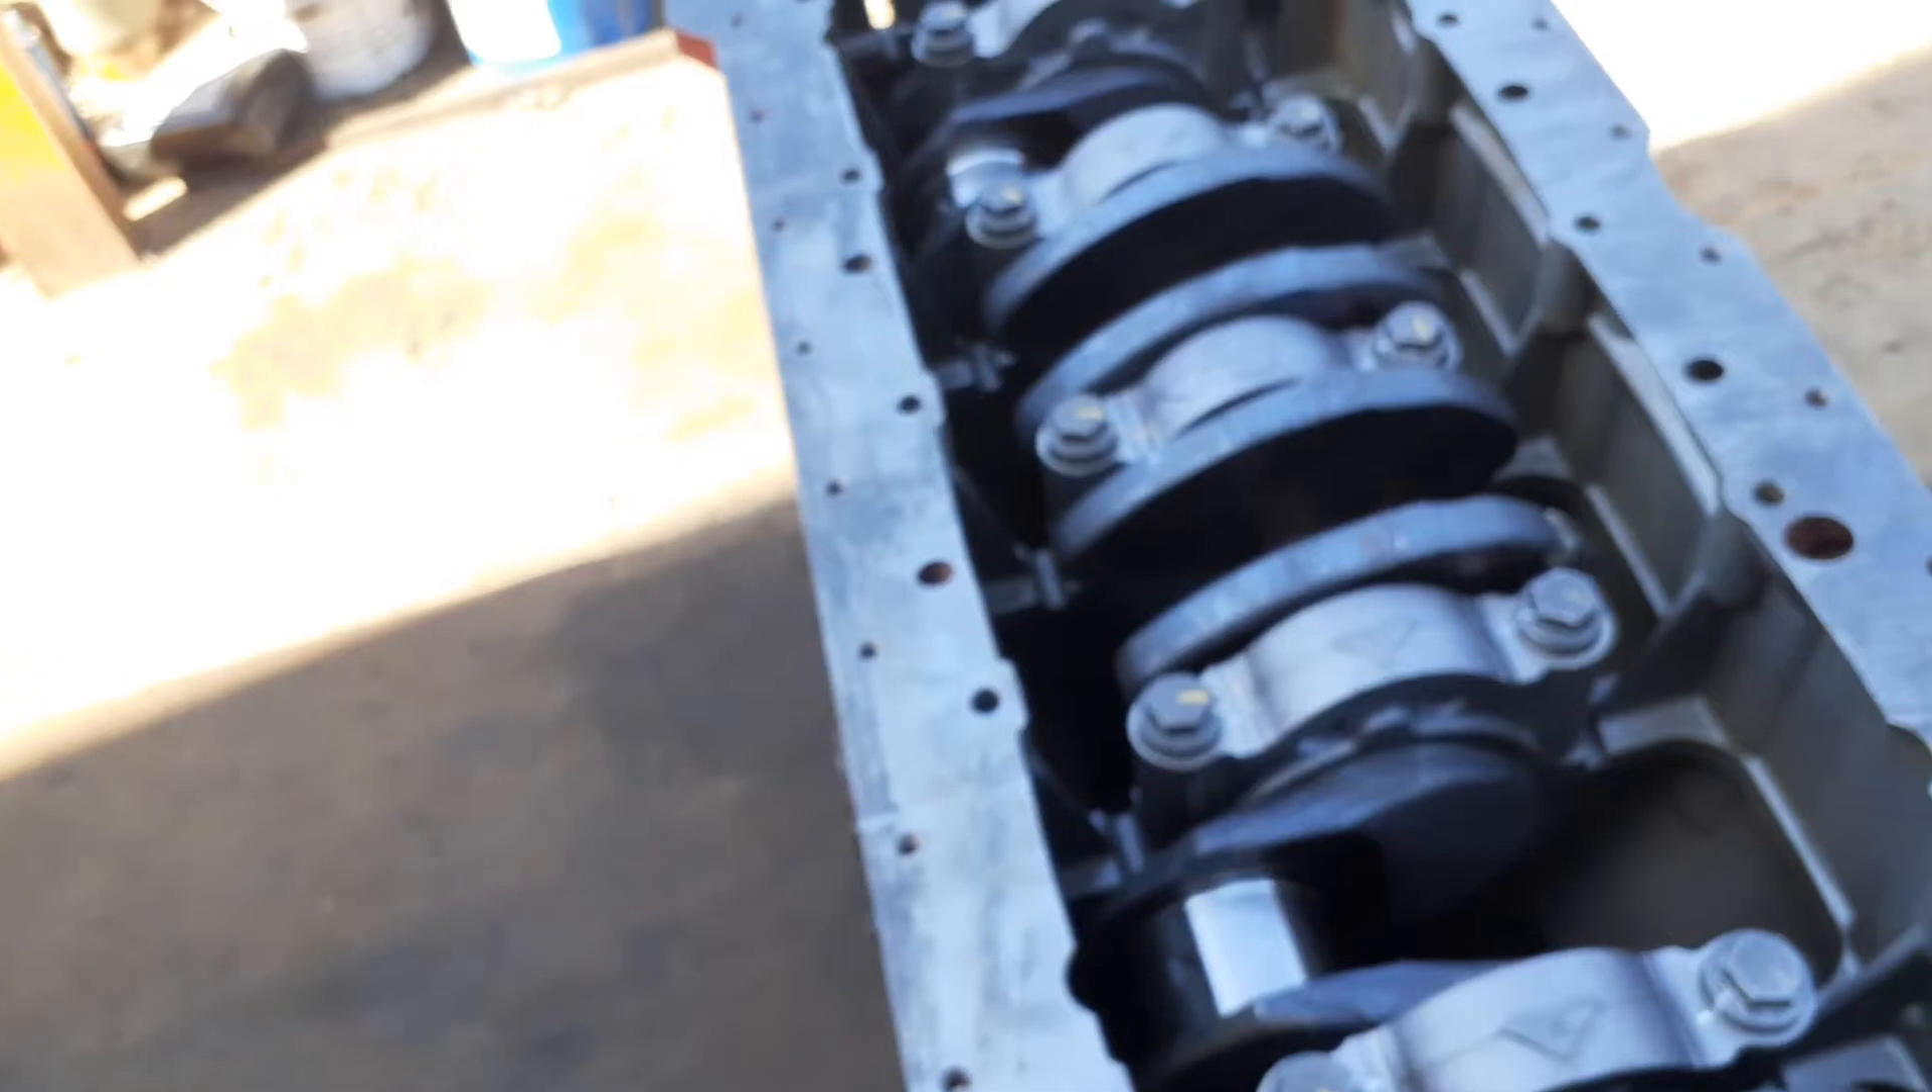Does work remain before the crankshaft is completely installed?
No.